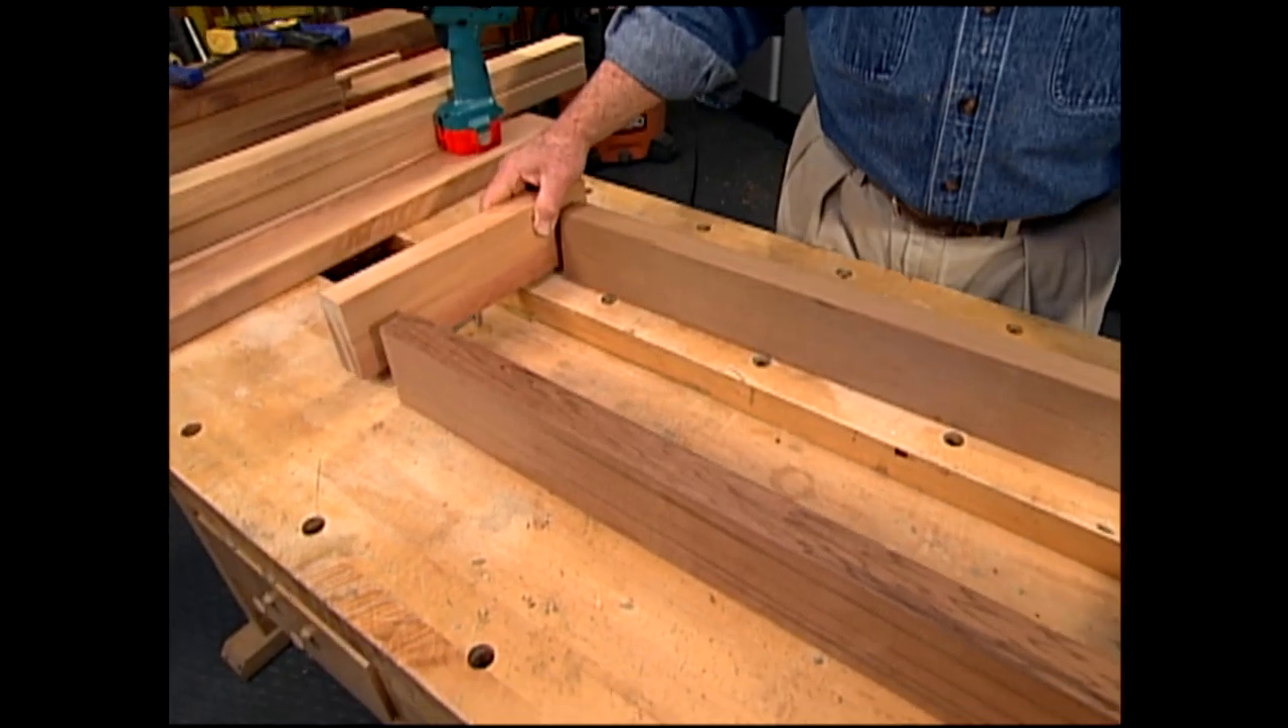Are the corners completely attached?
No.